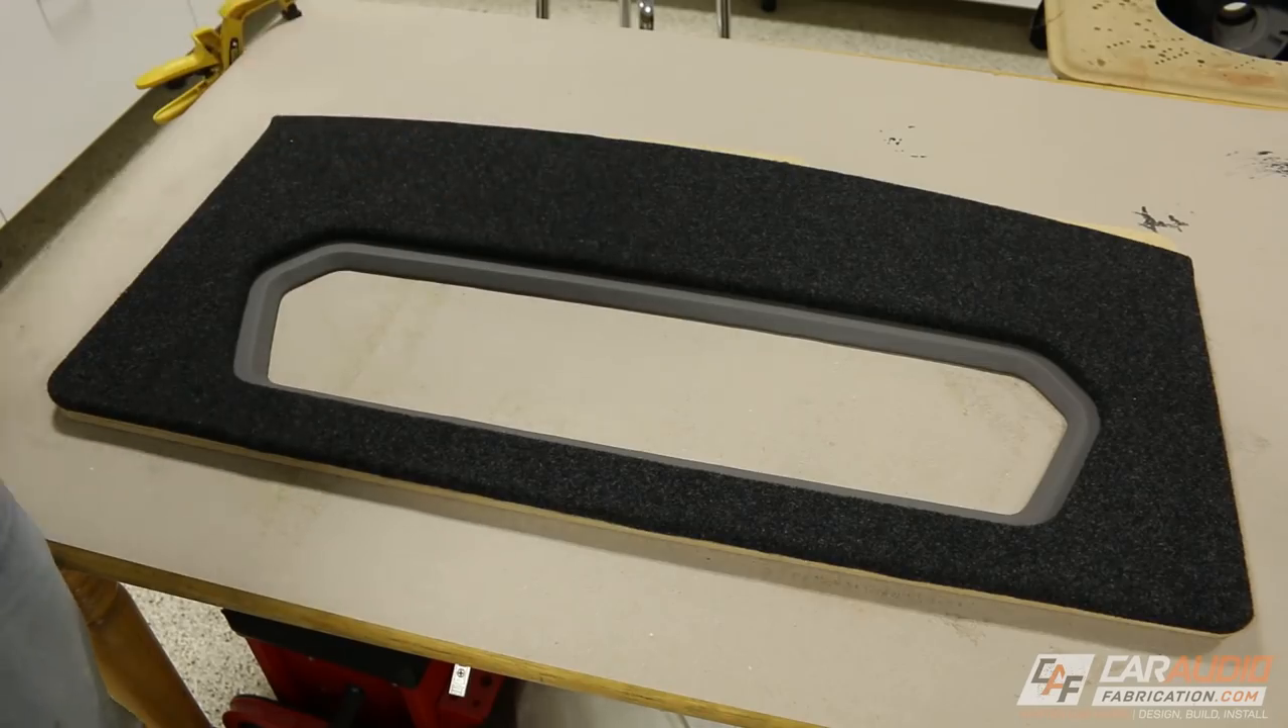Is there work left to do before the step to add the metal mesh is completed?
Yes.